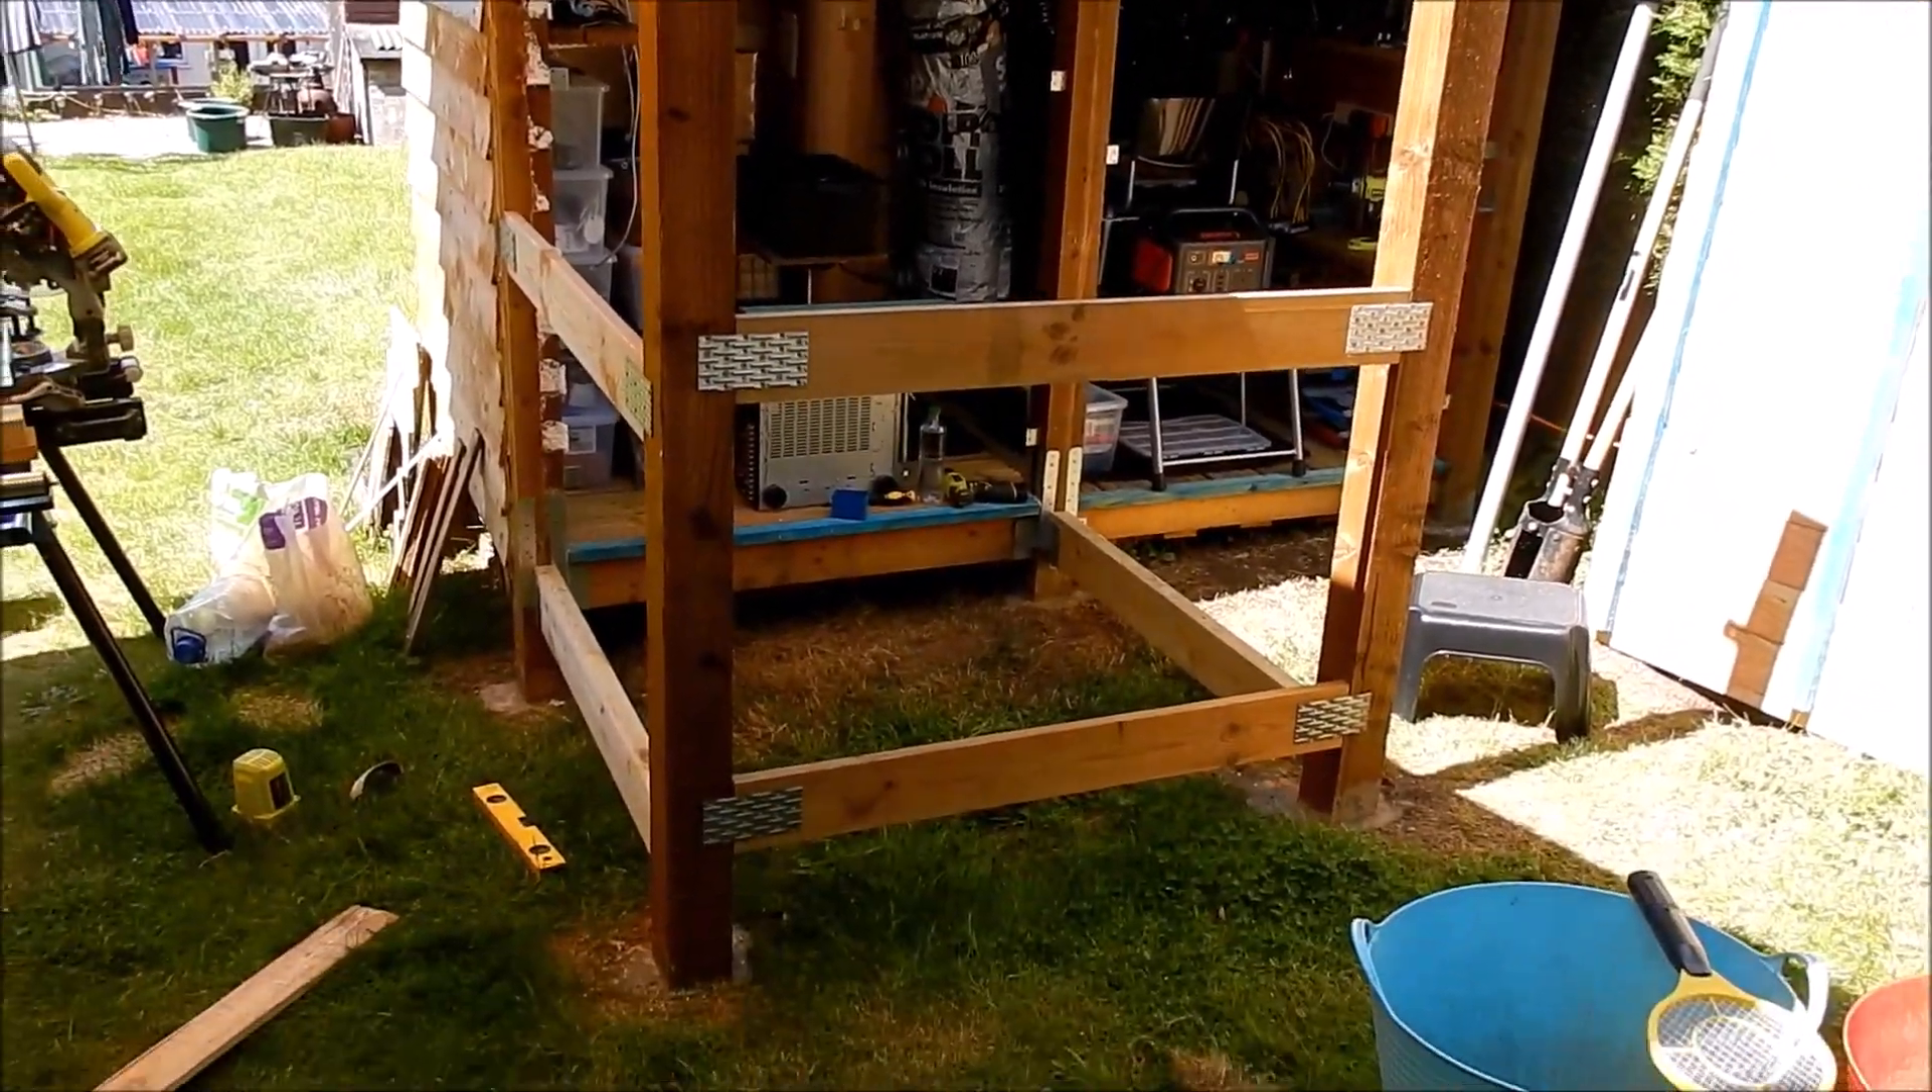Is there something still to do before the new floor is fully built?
Yes.